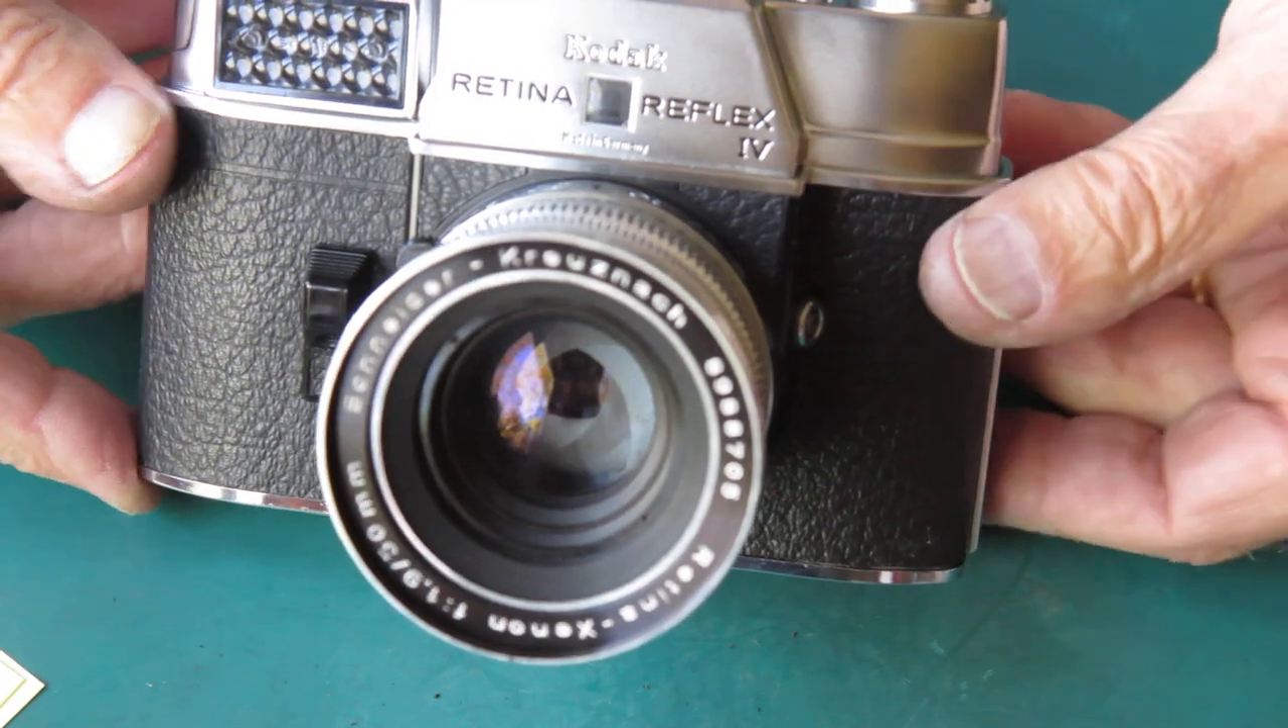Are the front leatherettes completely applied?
Yes.